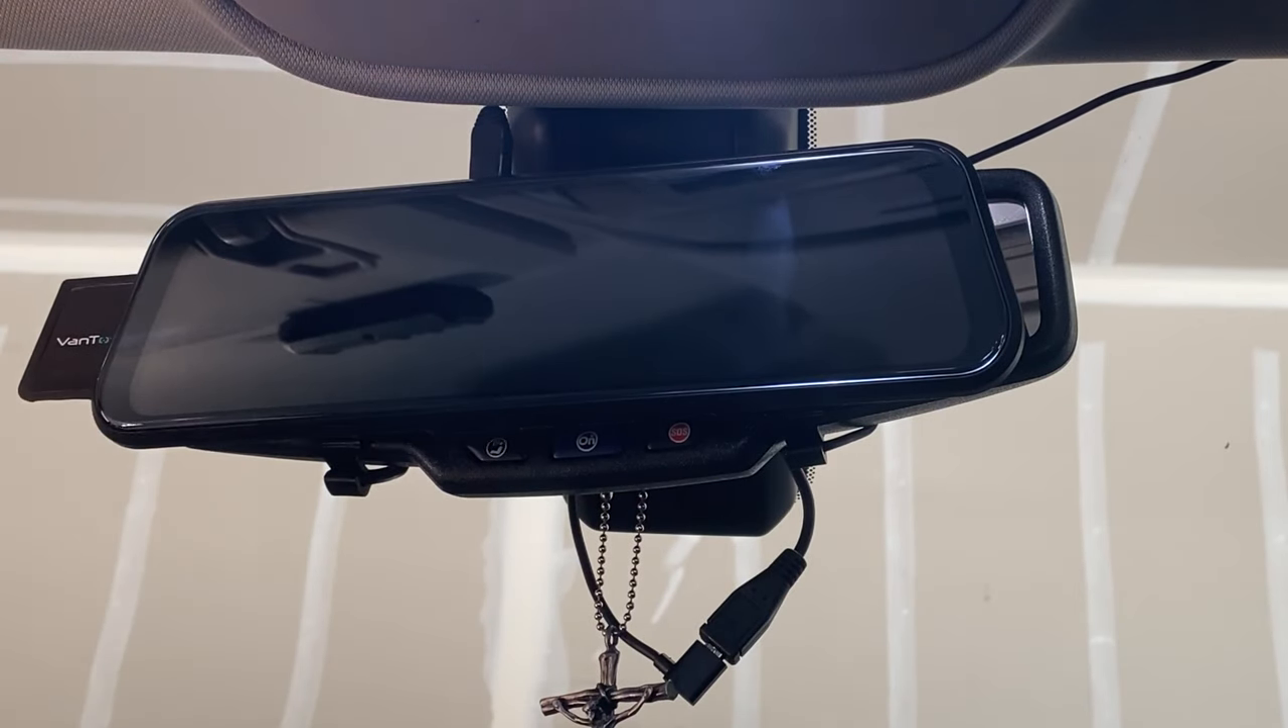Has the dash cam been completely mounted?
Yes.